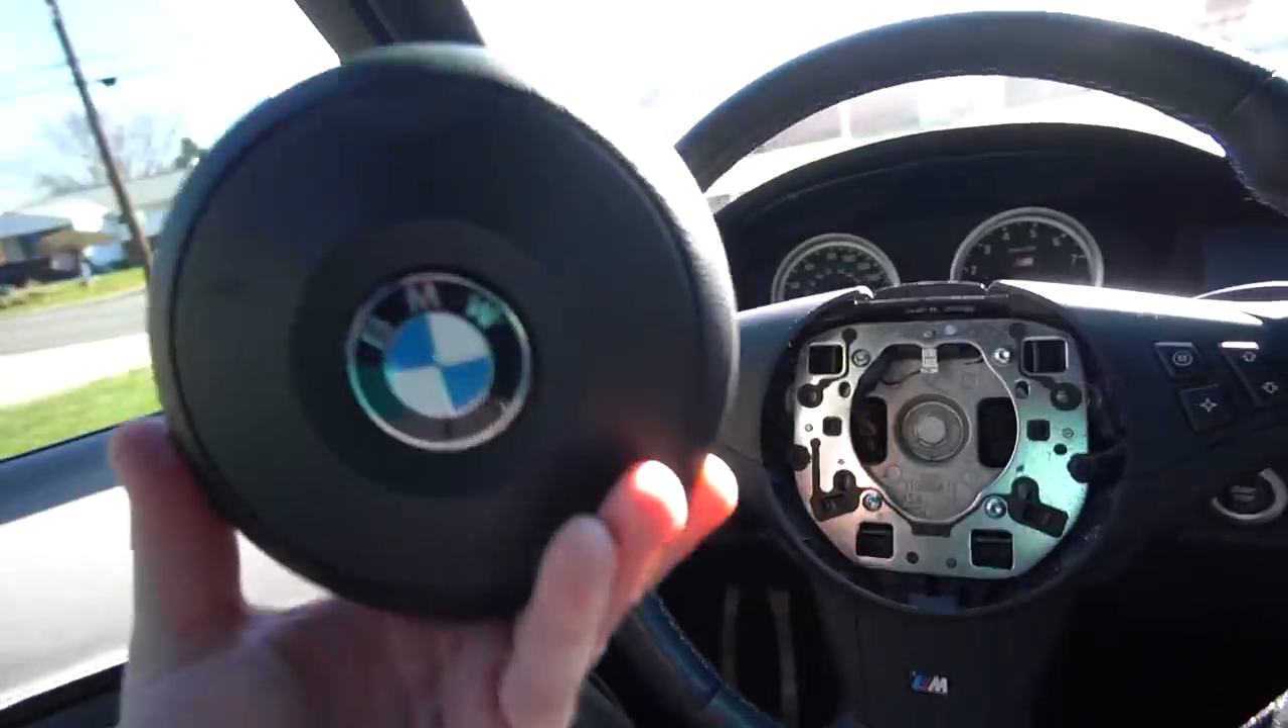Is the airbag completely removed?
Yes.